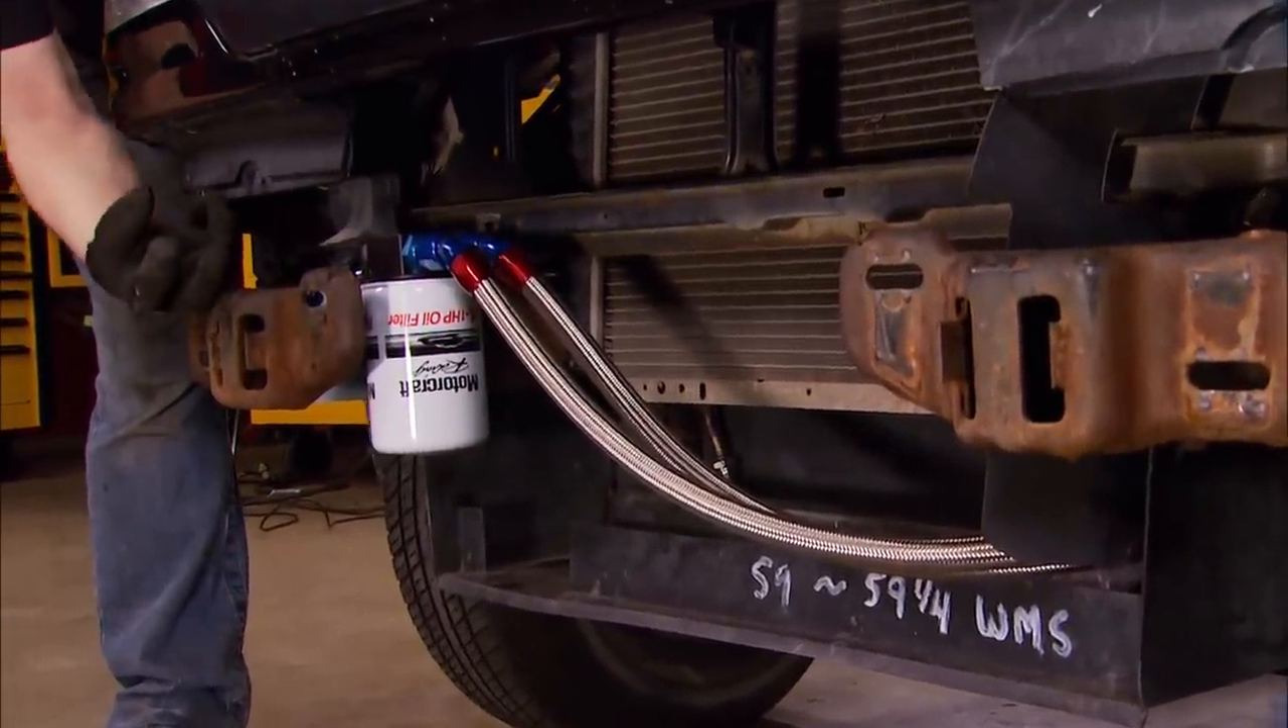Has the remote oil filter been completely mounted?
Yes.